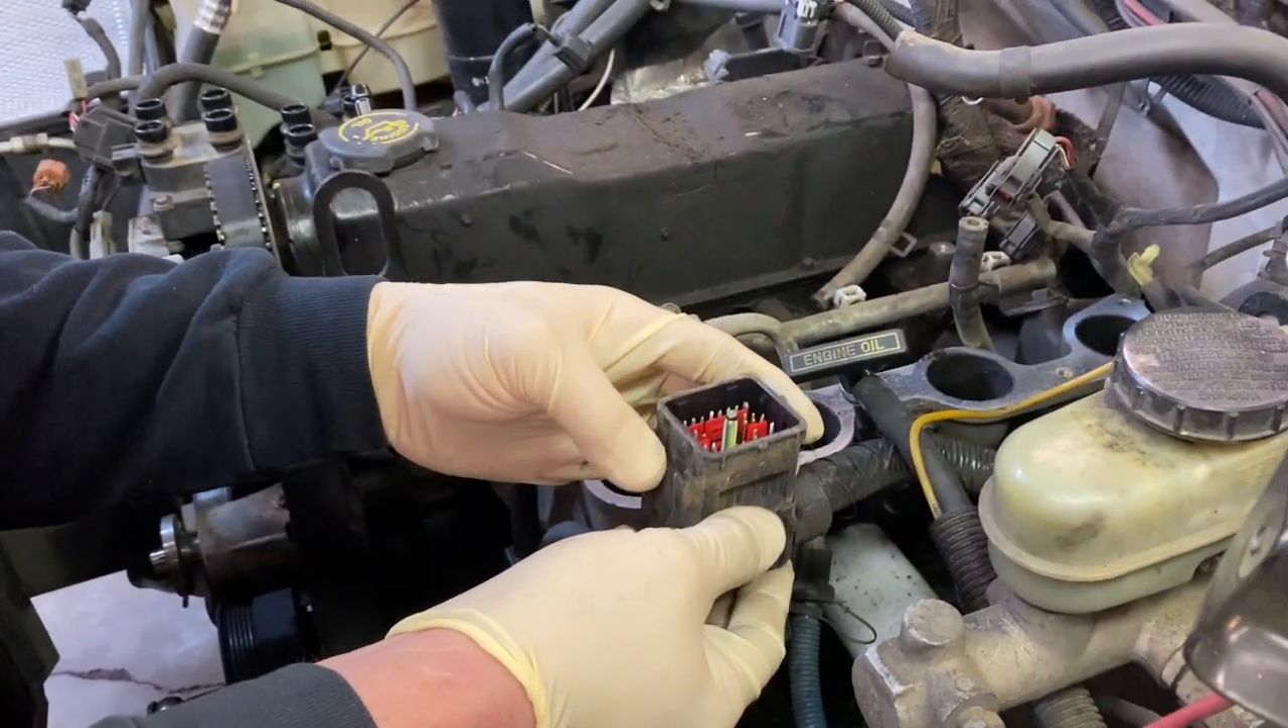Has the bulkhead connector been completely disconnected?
Yes.